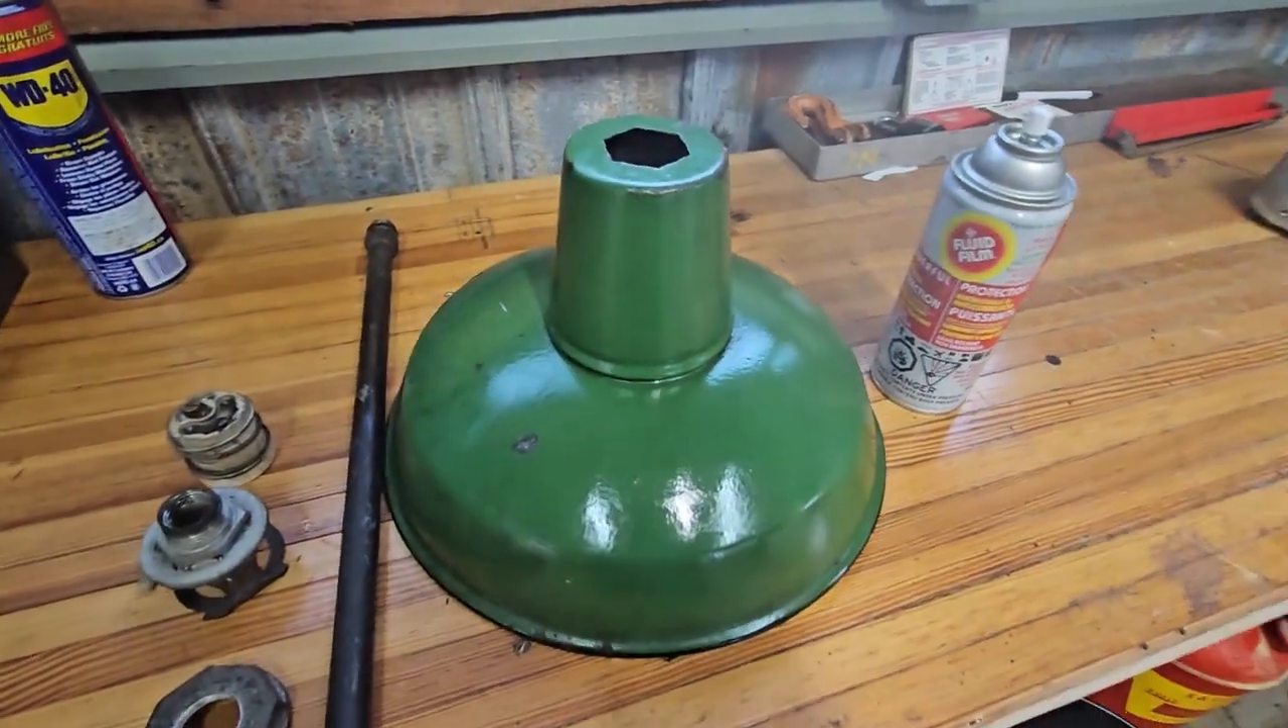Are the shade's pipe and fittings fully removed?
Yes.